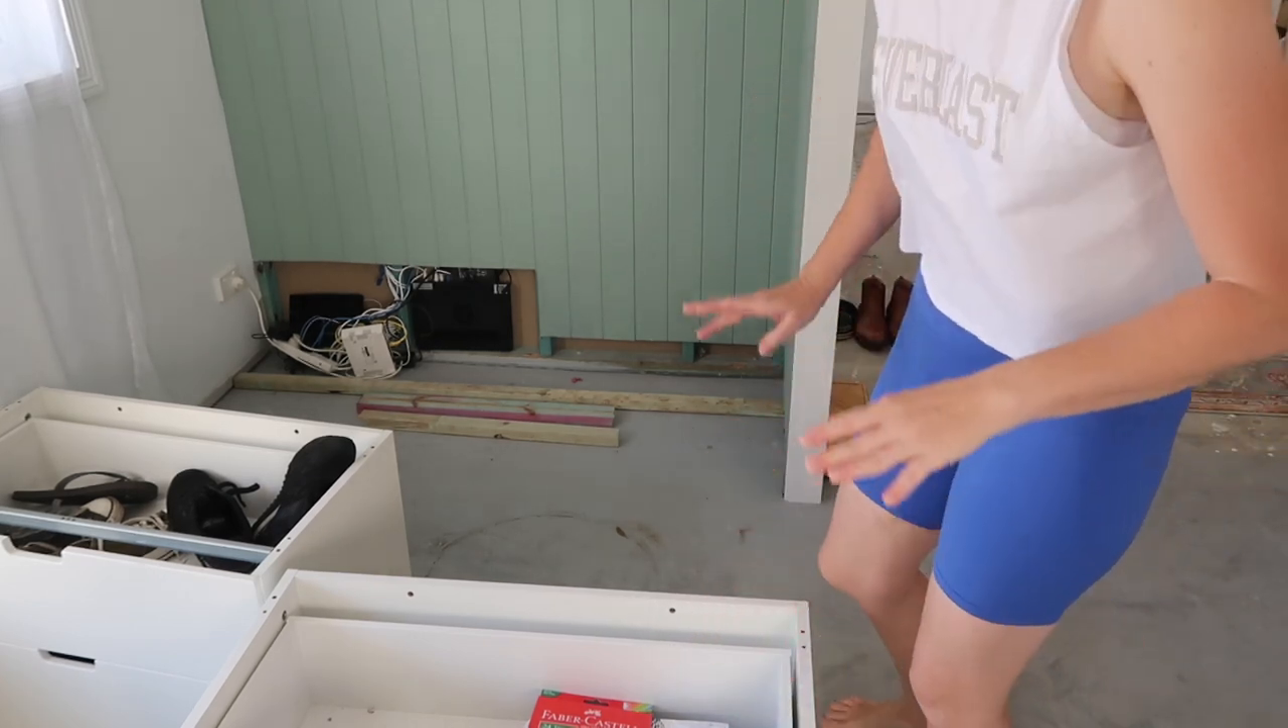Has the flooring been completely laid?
No.